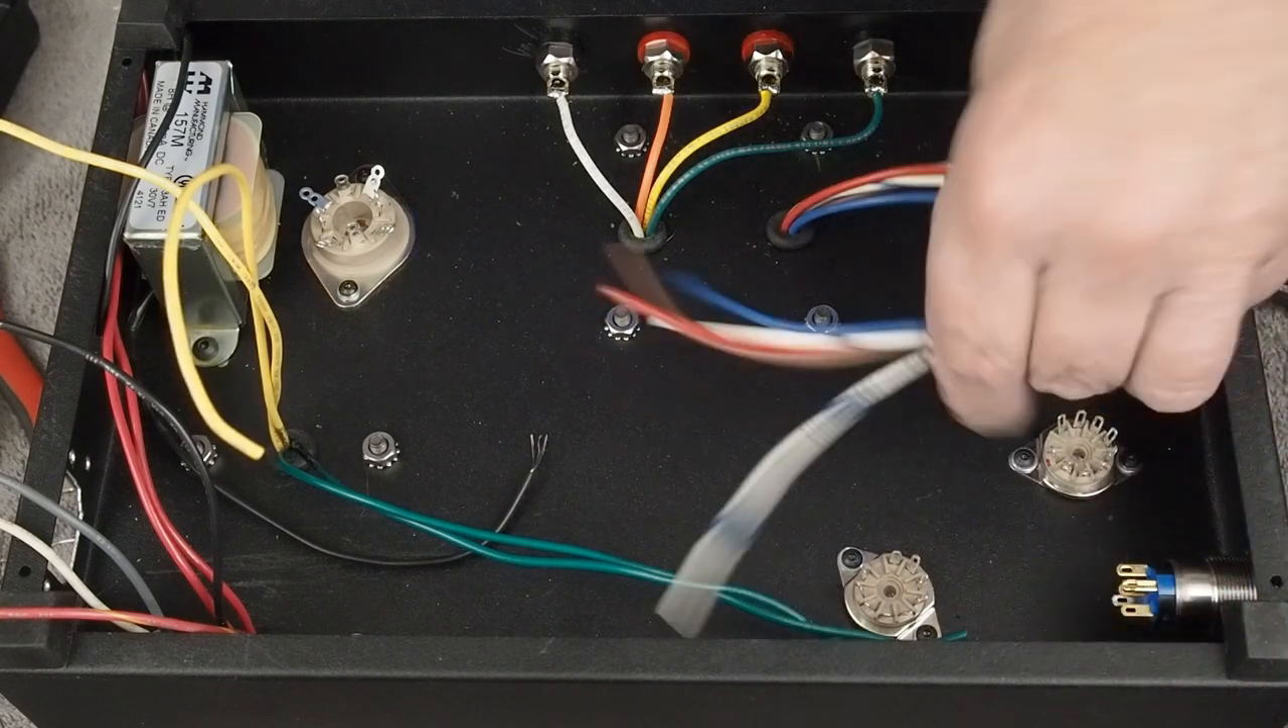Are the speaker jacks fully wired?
Yes.